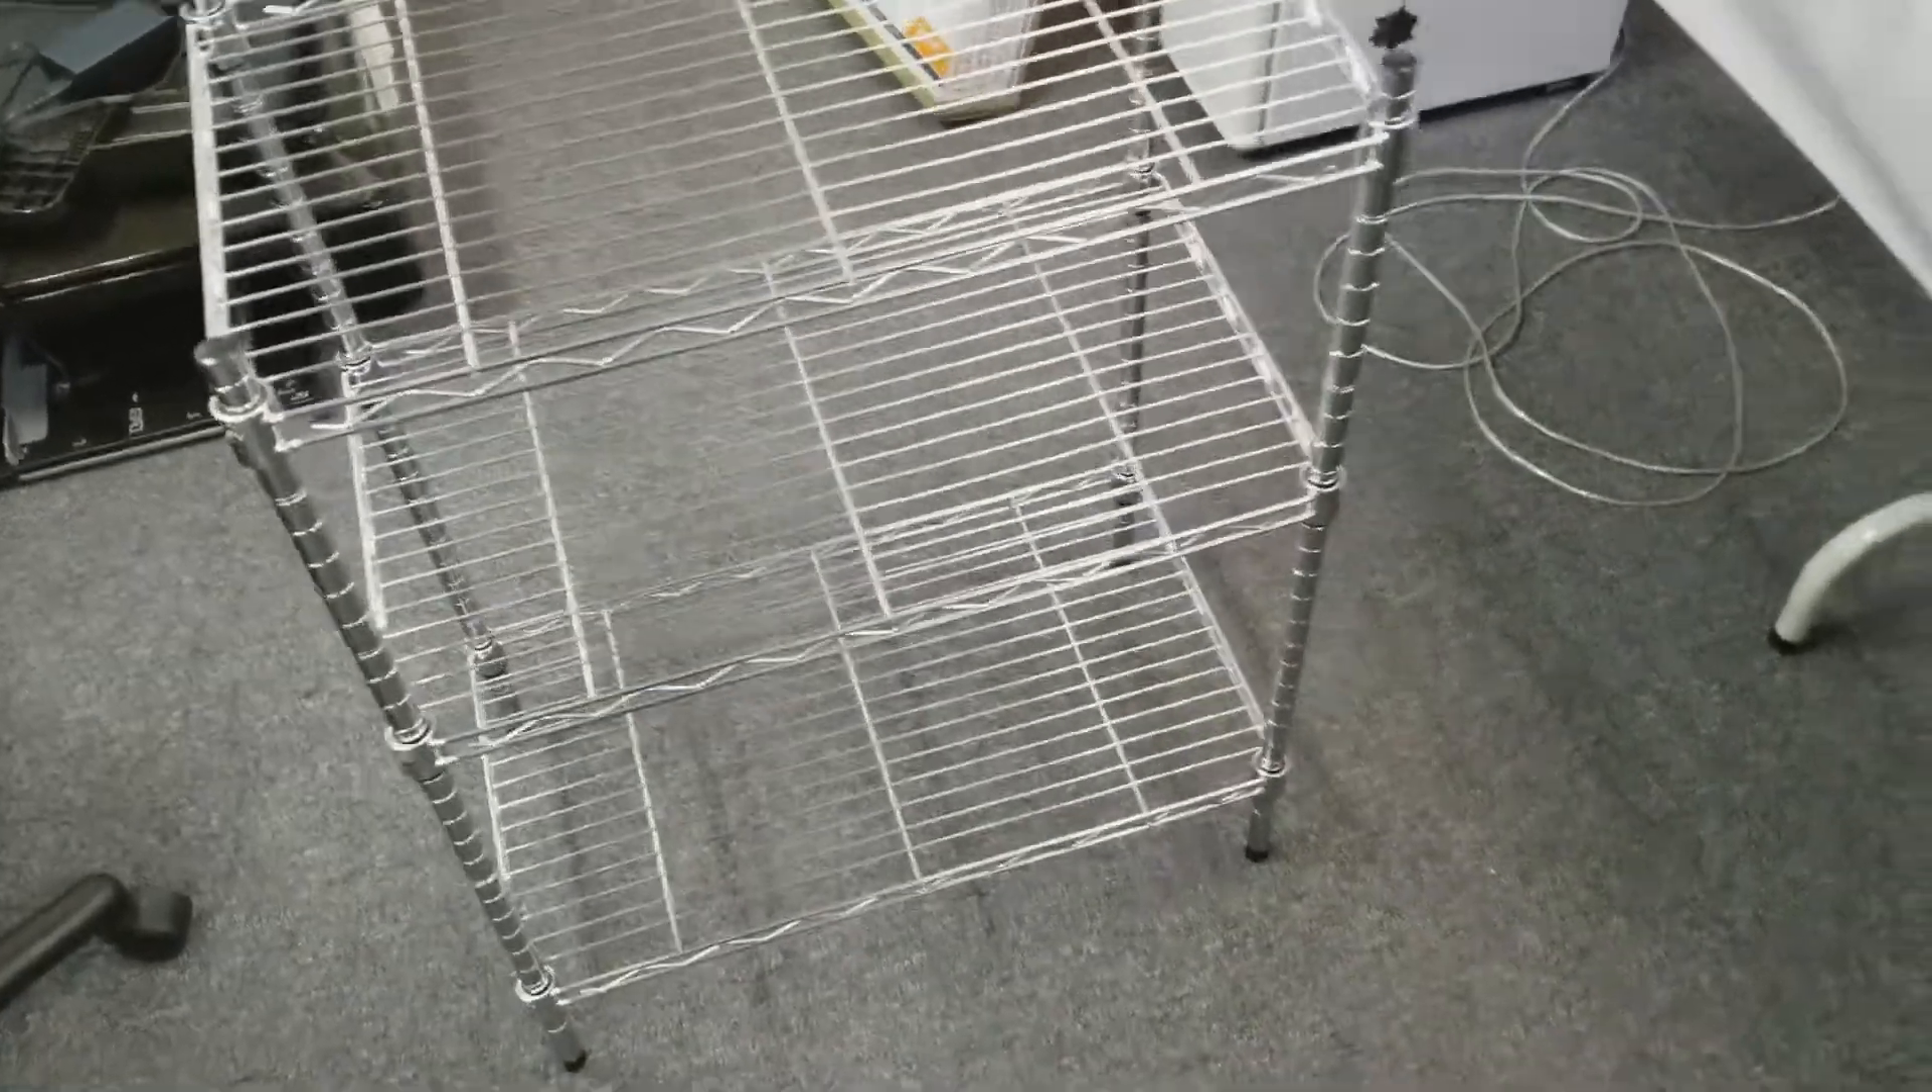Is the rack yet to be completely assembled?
No.